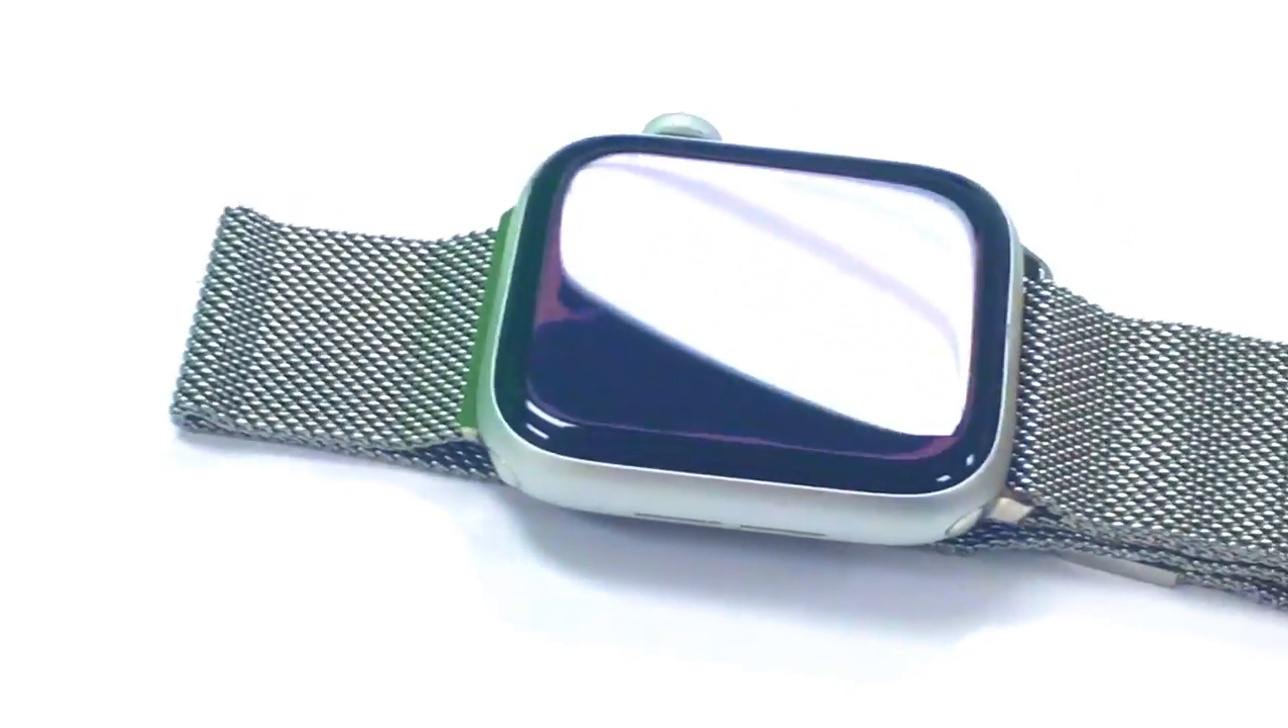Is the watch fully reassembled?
Yes.